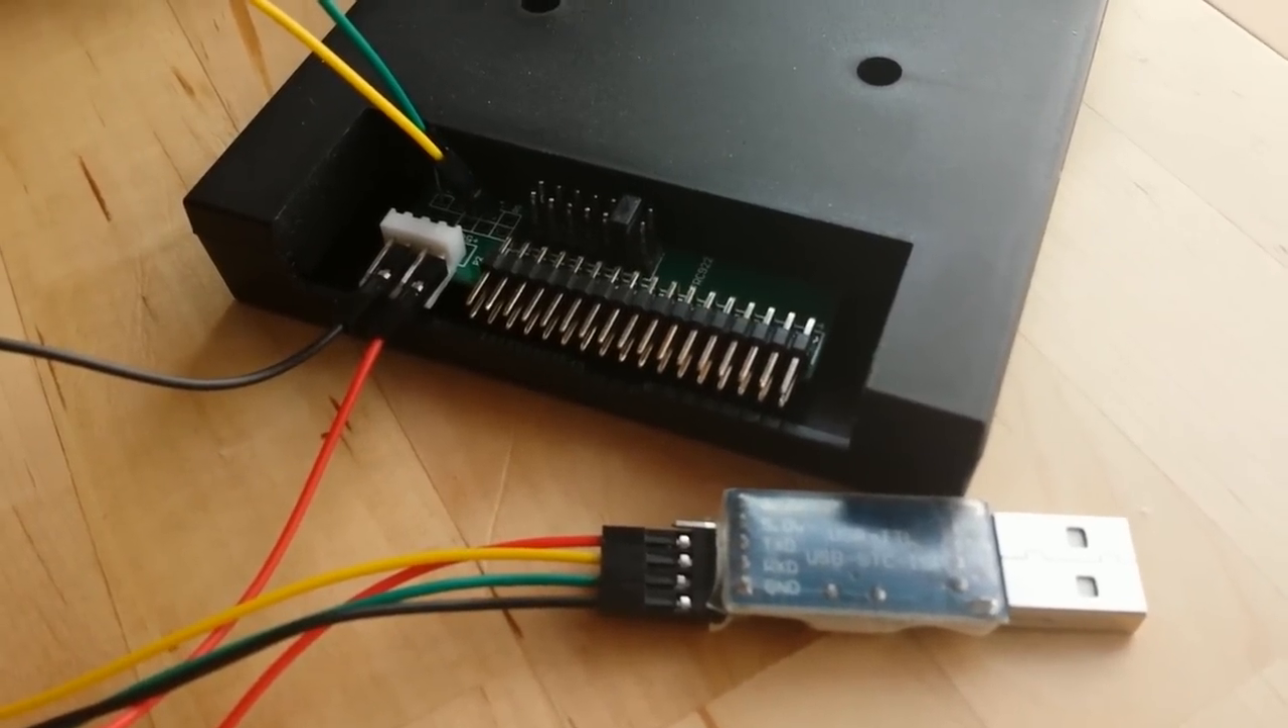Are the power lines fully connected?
Yes.